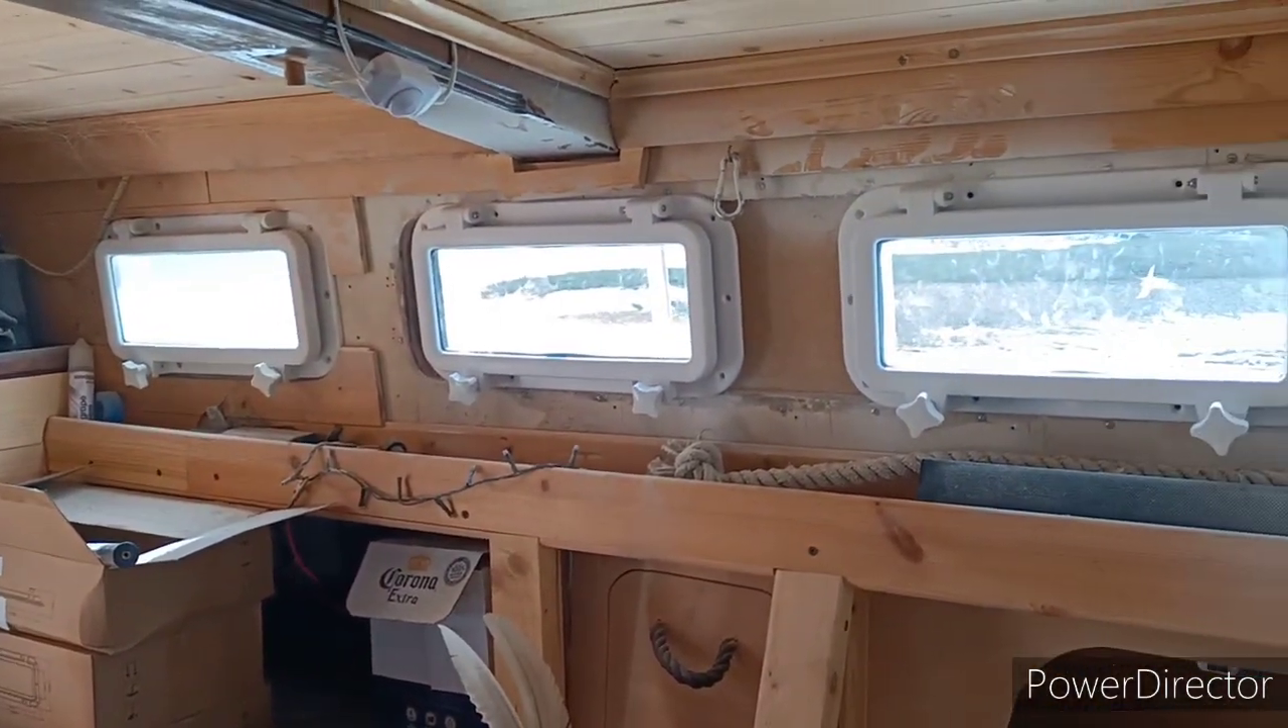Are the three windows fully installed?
Yes.